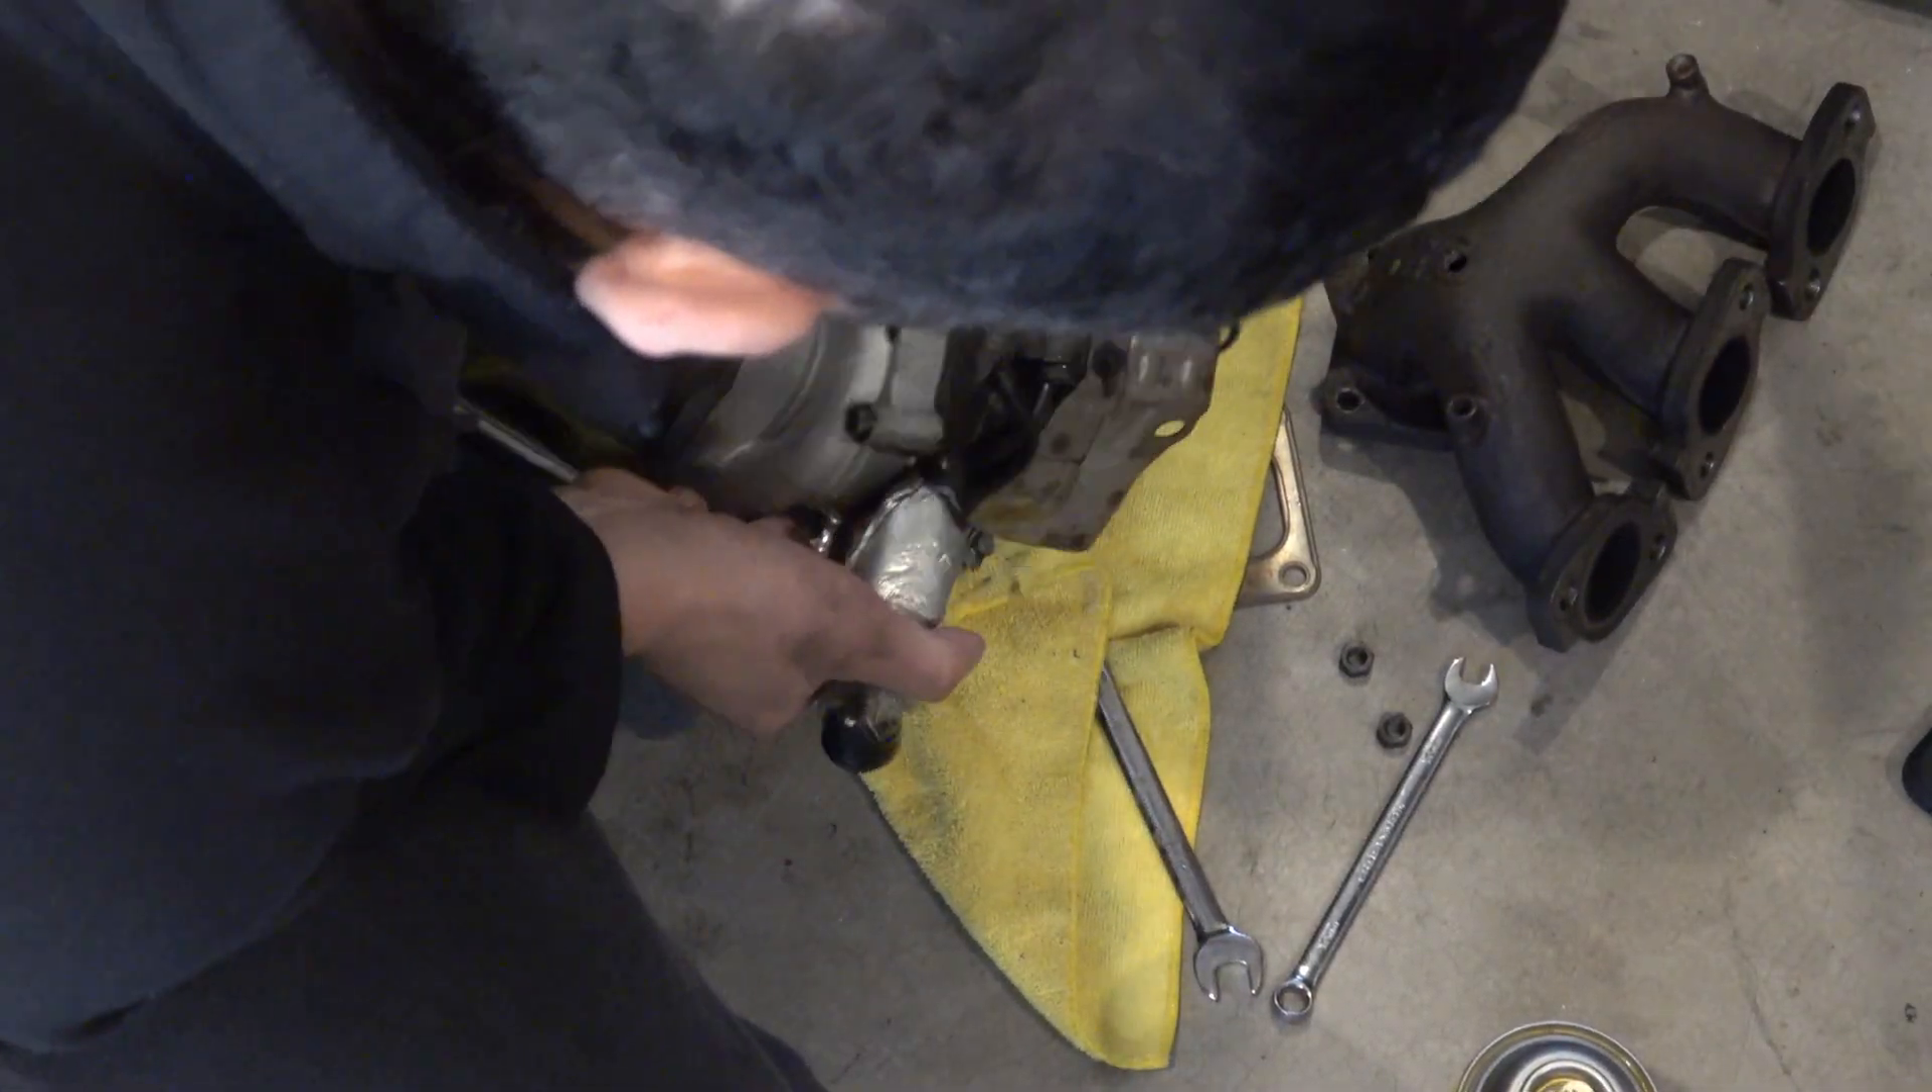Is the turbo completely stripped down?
No.